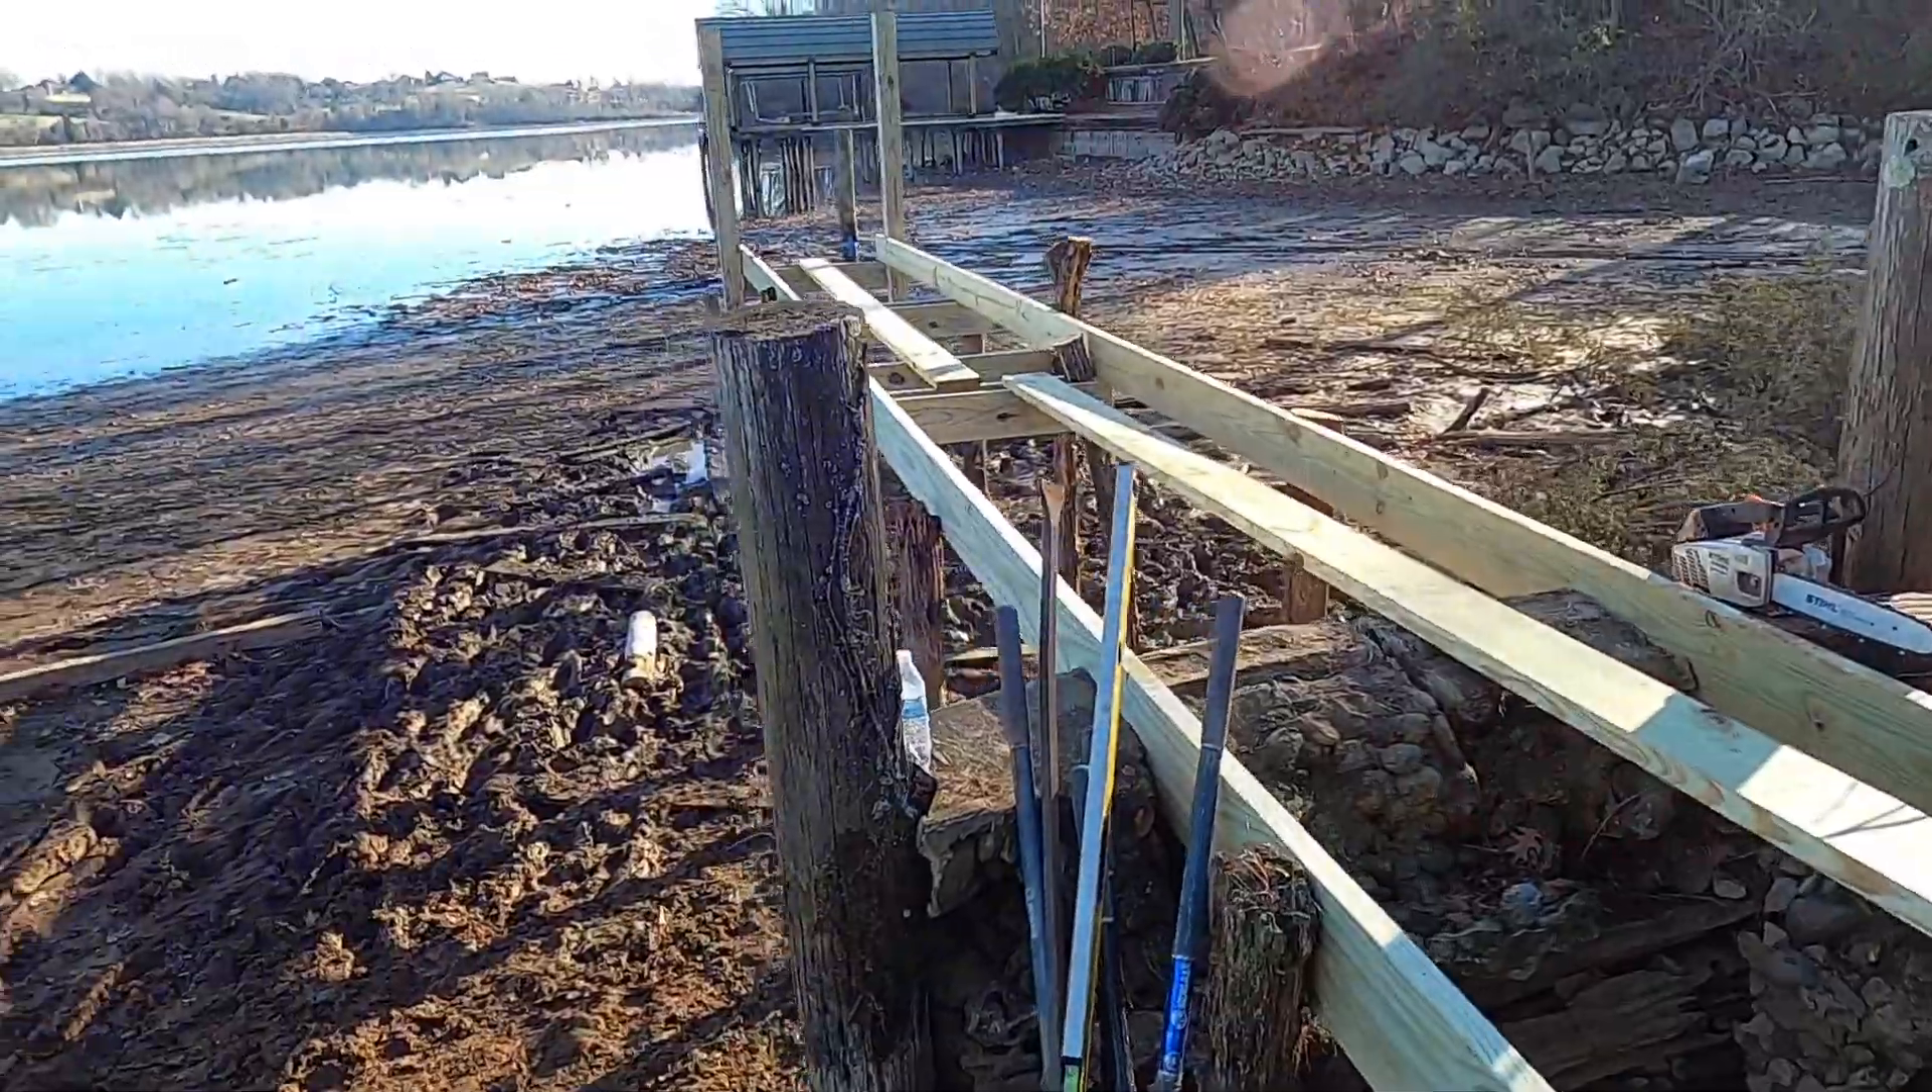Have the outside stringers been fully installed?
Yes.